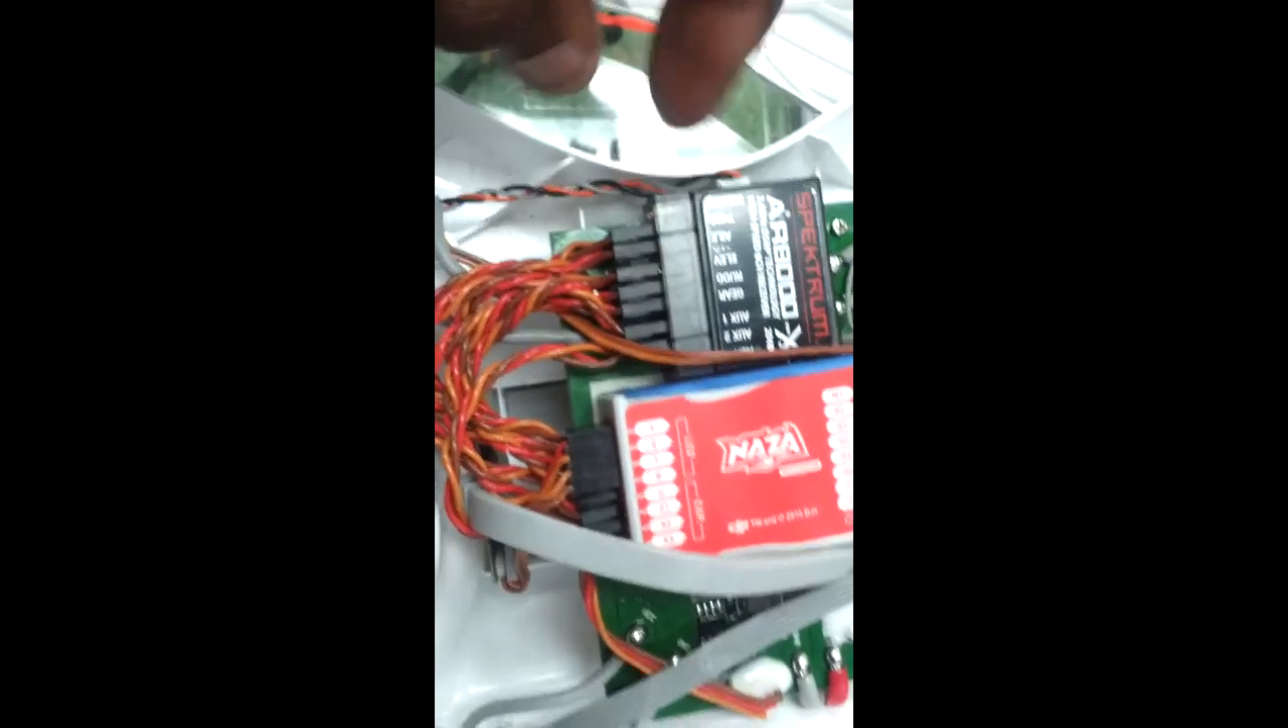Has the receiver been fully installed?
Yes.